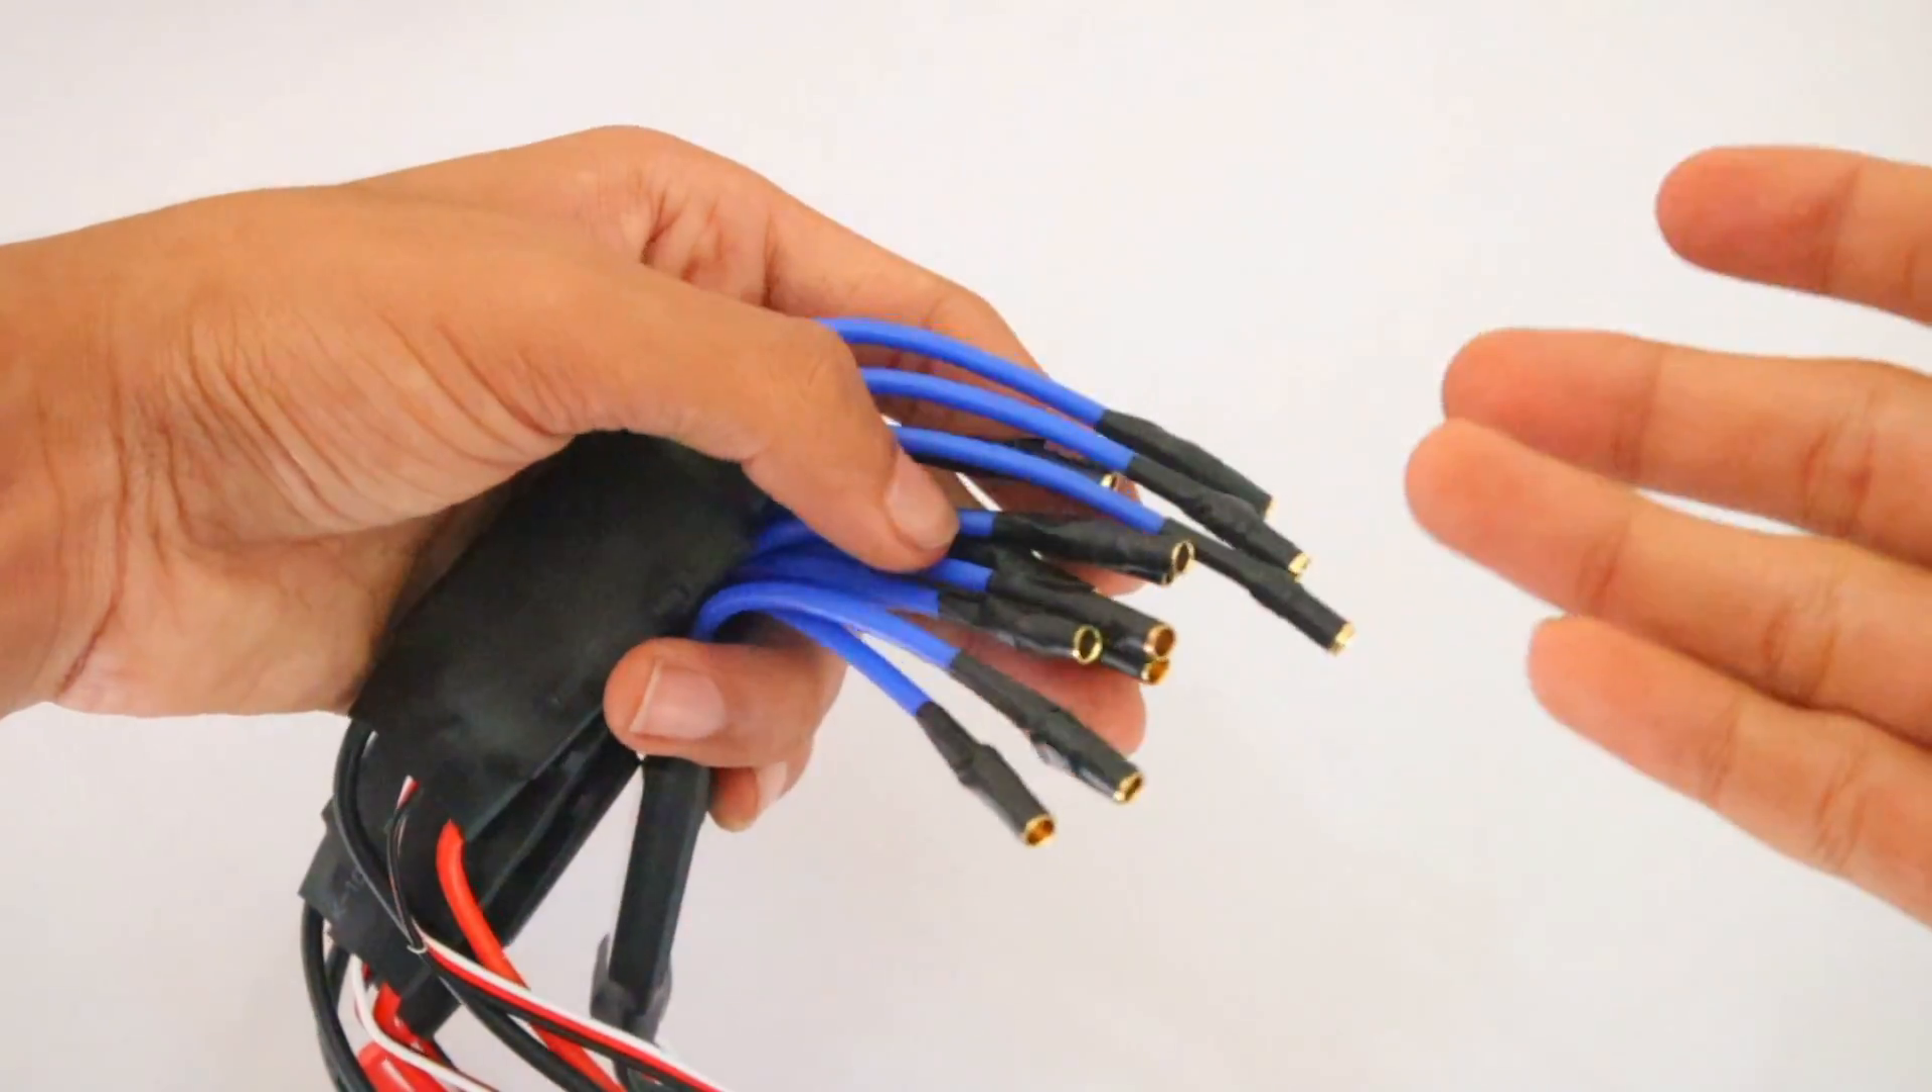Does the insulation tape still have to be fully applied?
No.